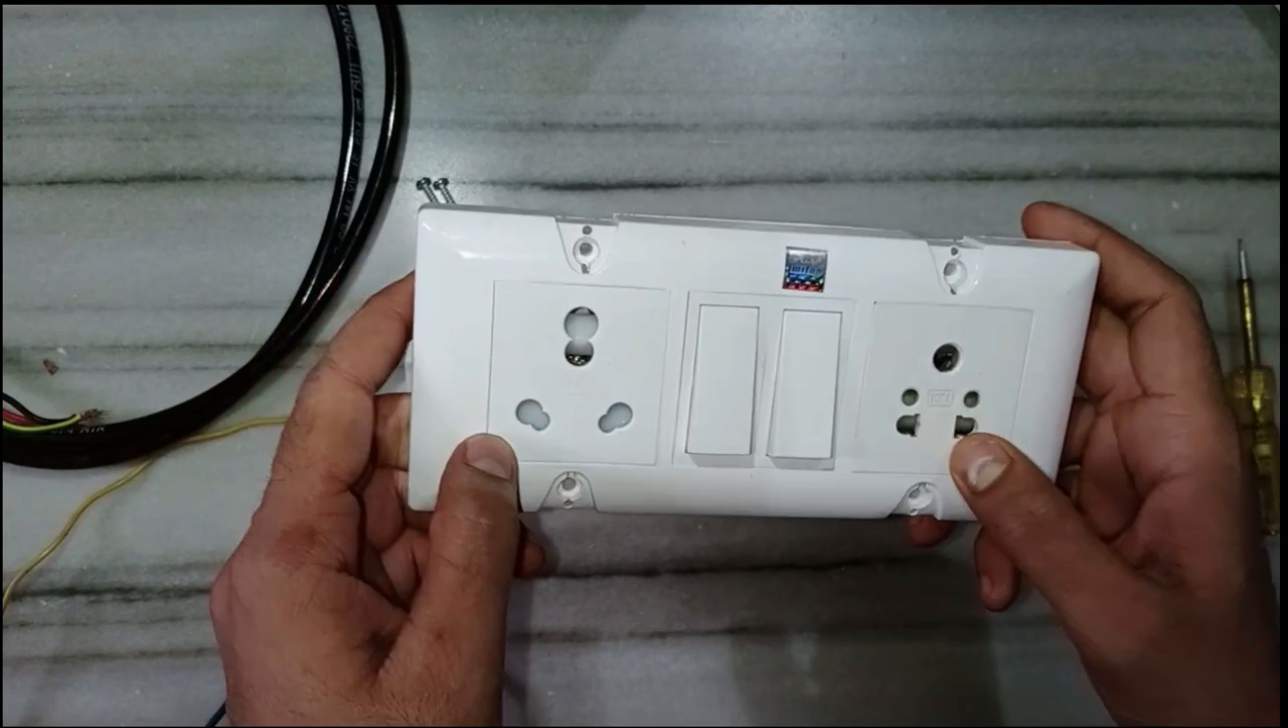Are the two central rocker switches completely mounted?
Yes.